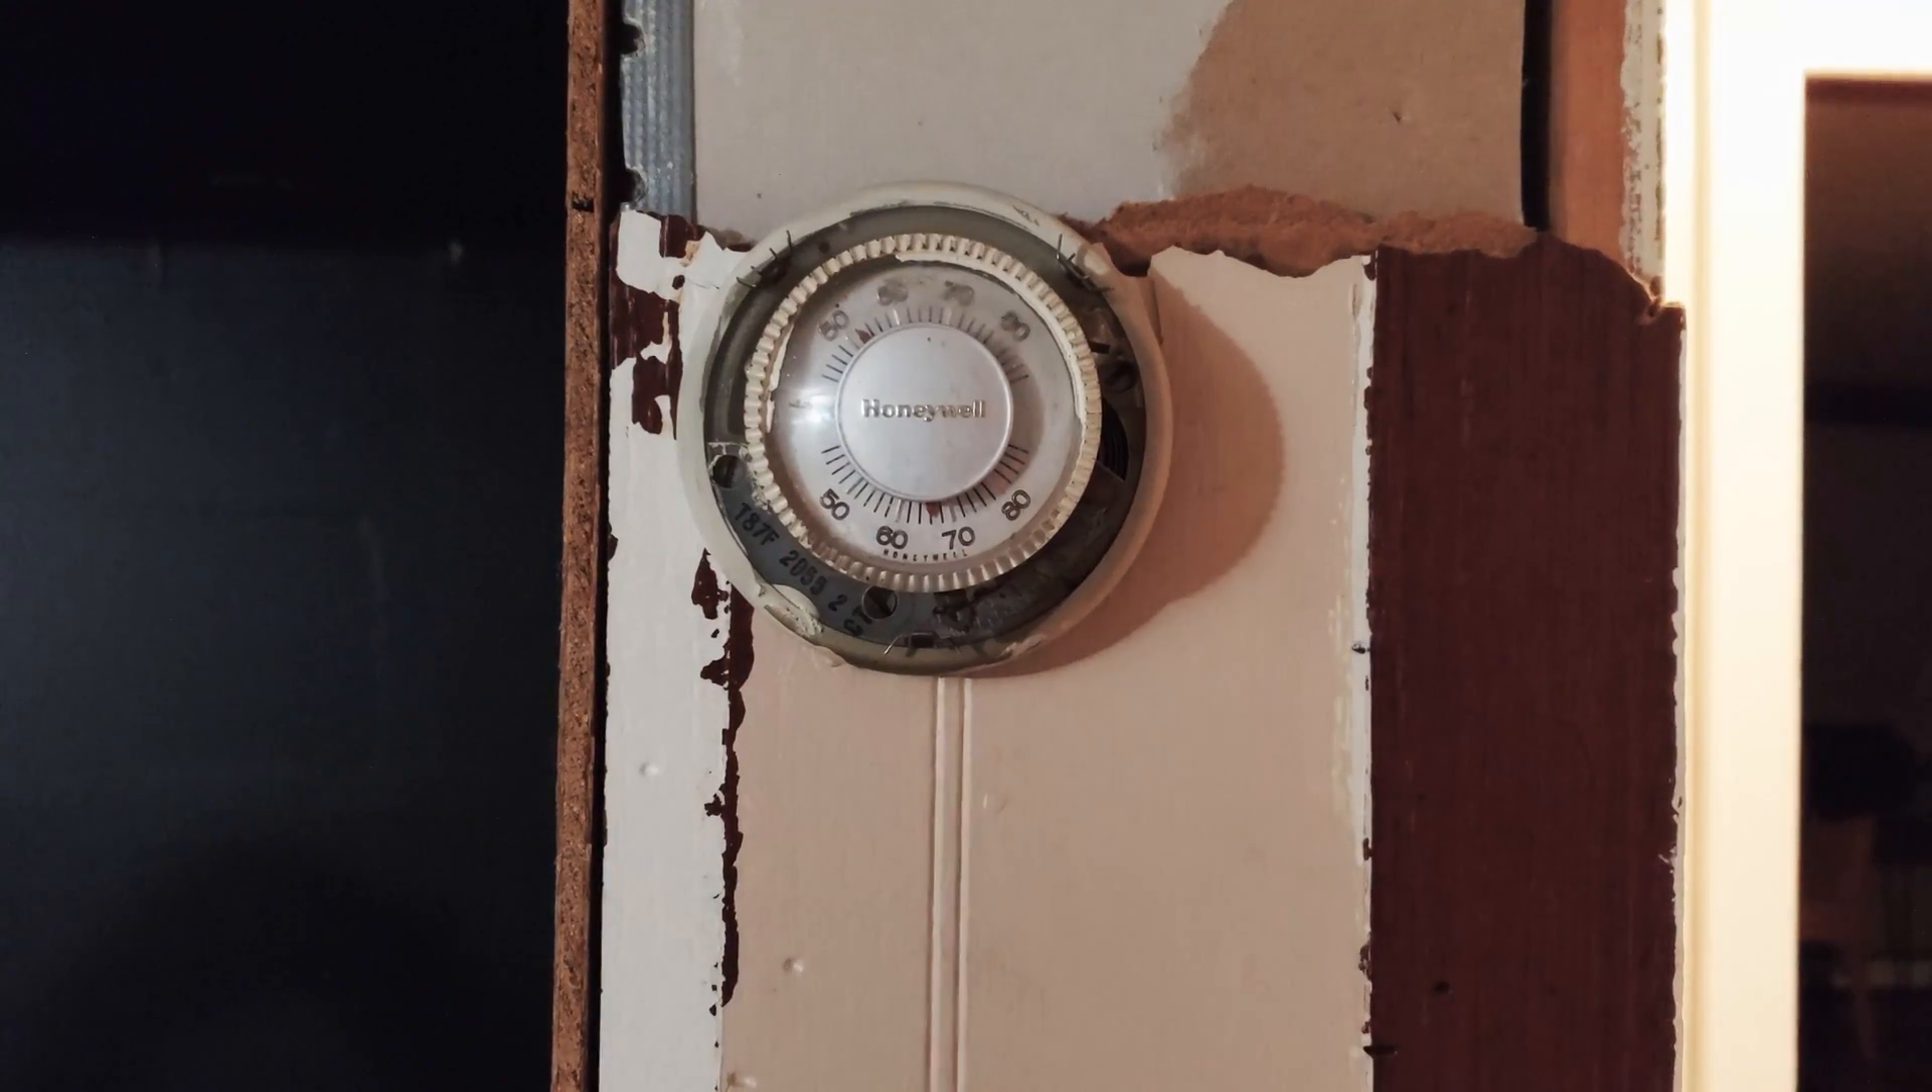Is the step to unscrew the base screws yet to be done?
Yes.